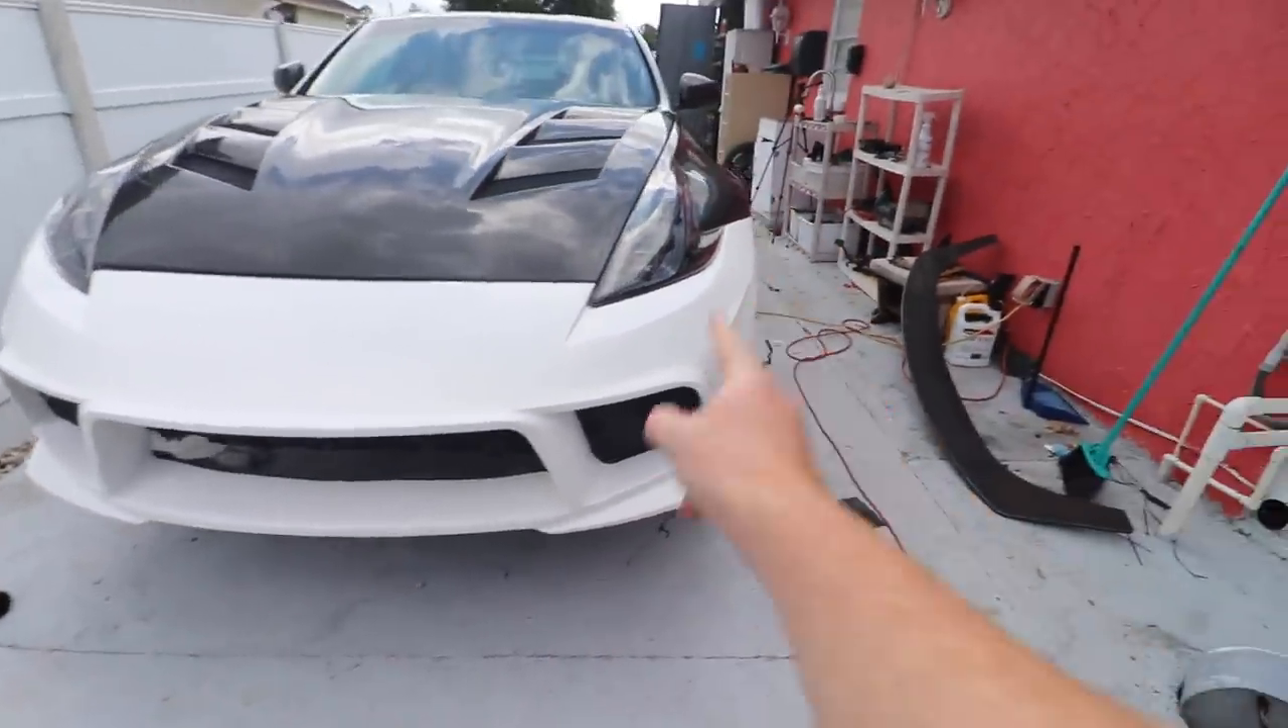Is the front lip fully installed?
No.